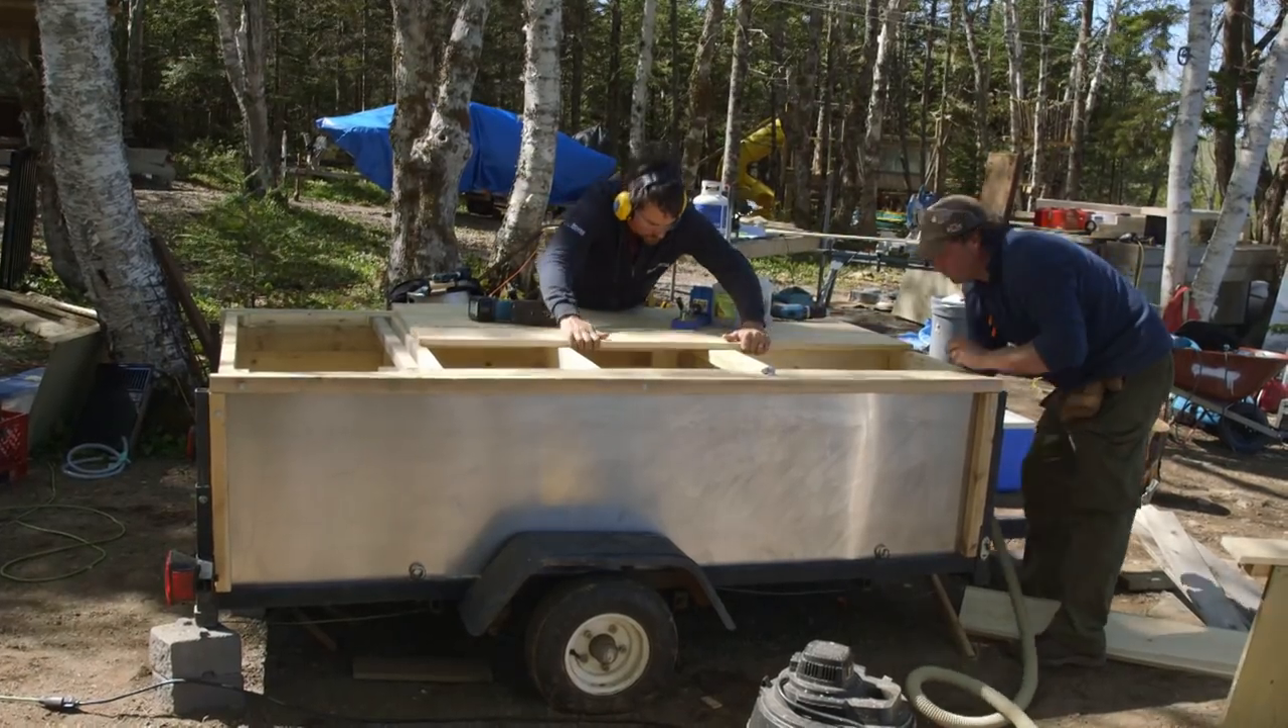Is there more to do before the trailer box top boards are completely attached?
Yes.